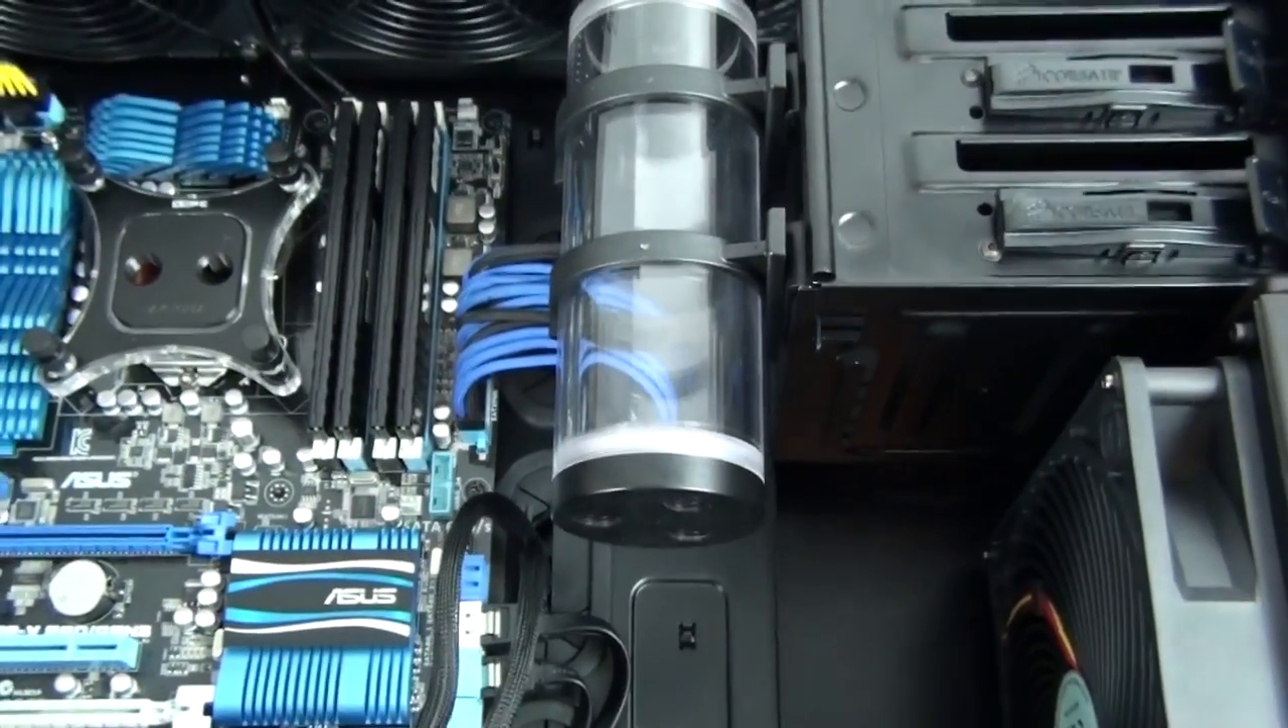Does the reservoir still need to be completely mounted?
No.